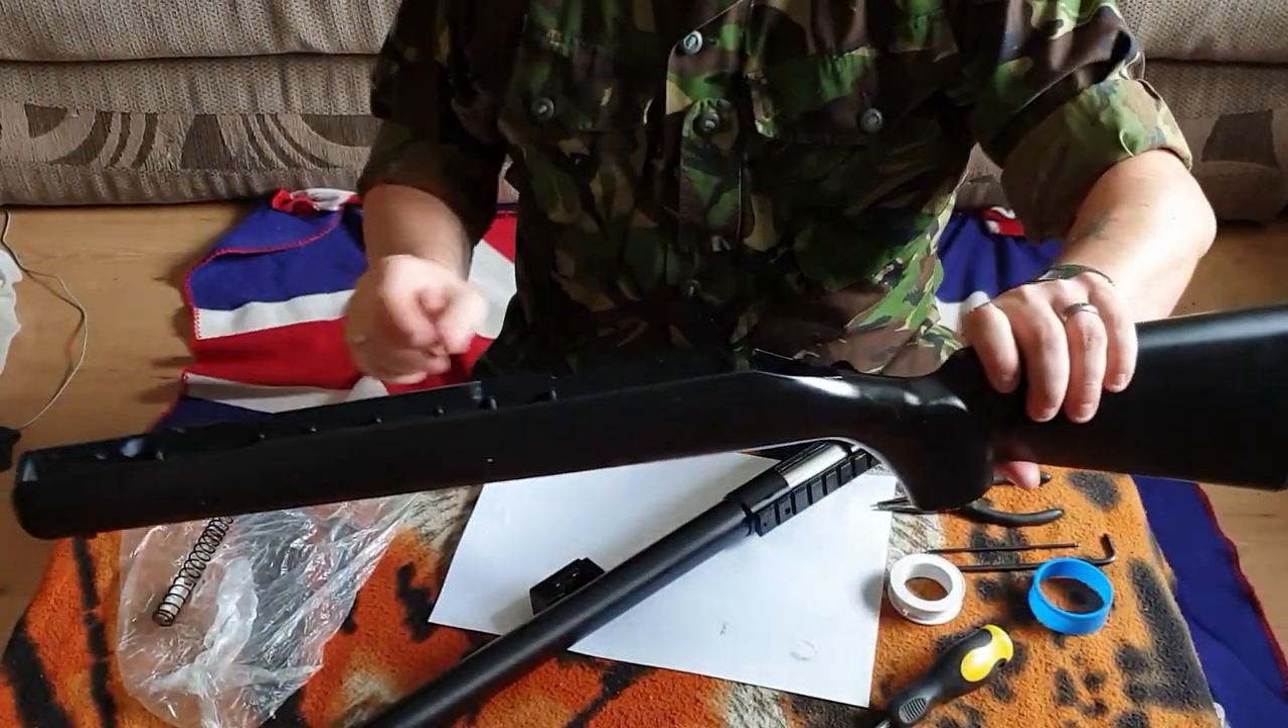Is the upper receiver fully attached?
No.